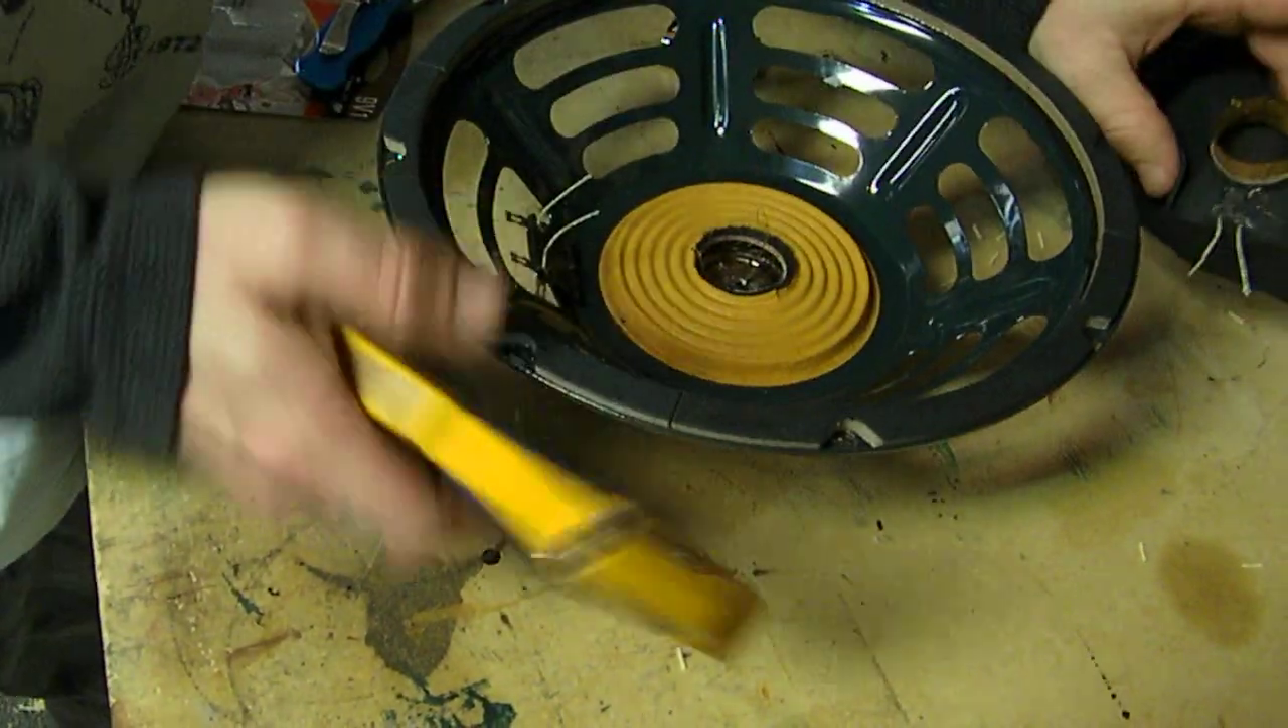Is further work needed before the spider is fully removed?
Yes.